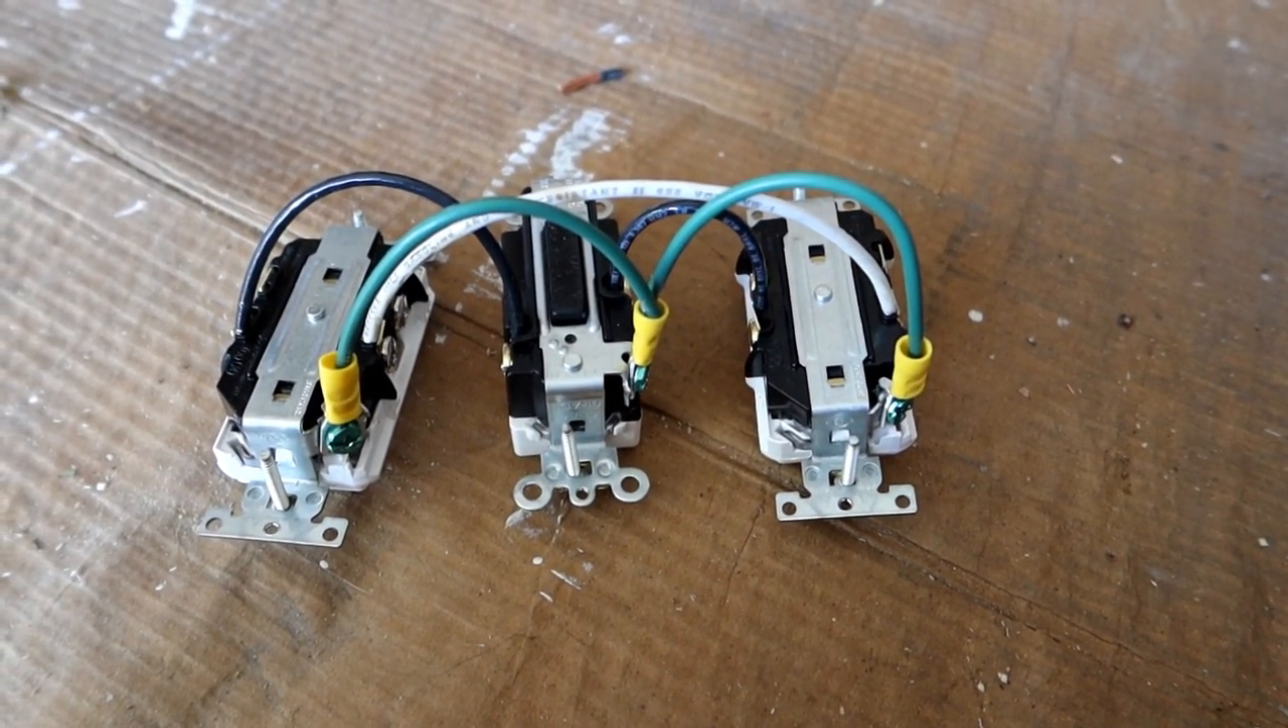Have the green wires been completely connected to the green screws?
Yes.